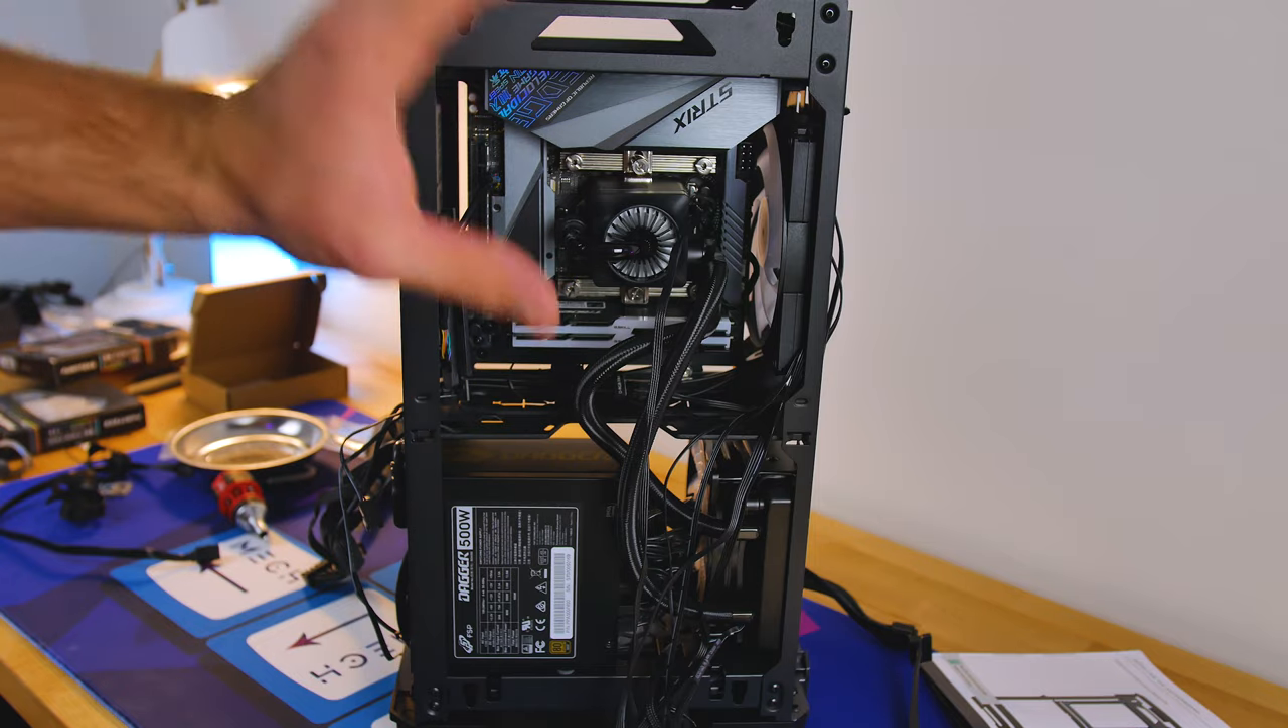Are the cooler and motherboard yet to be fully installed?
No.